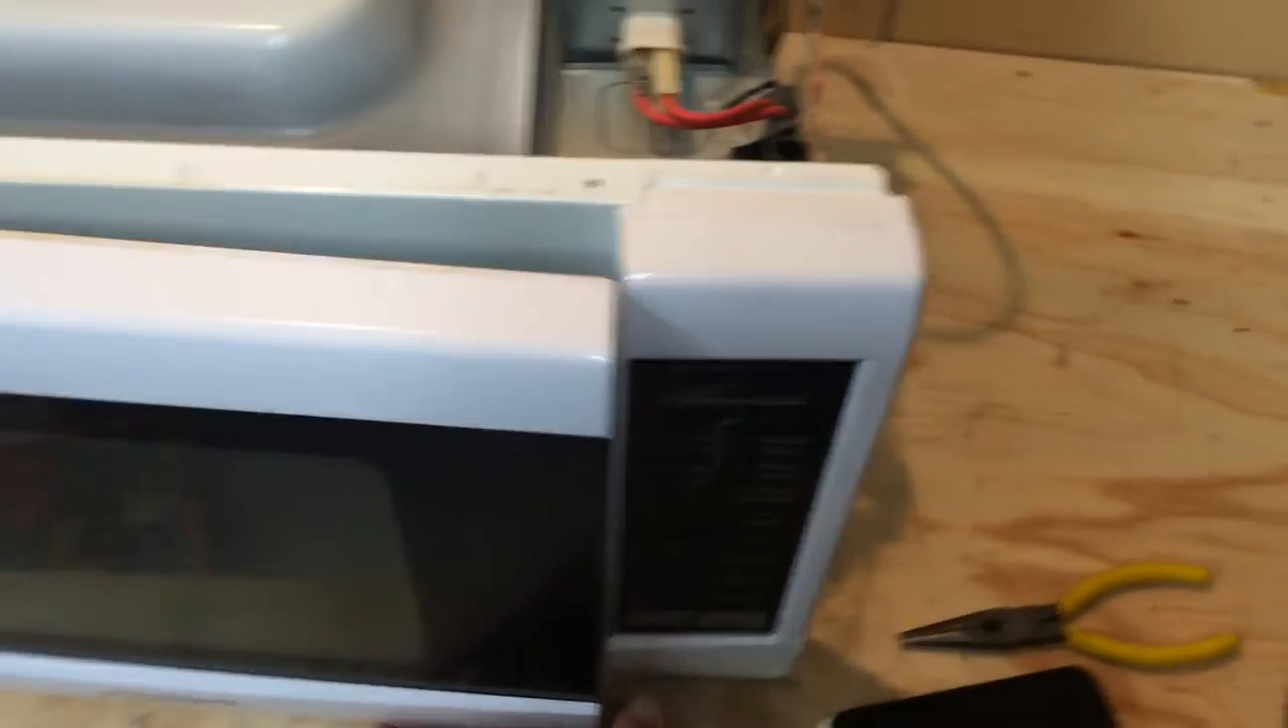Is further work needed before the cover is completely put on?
Yes.